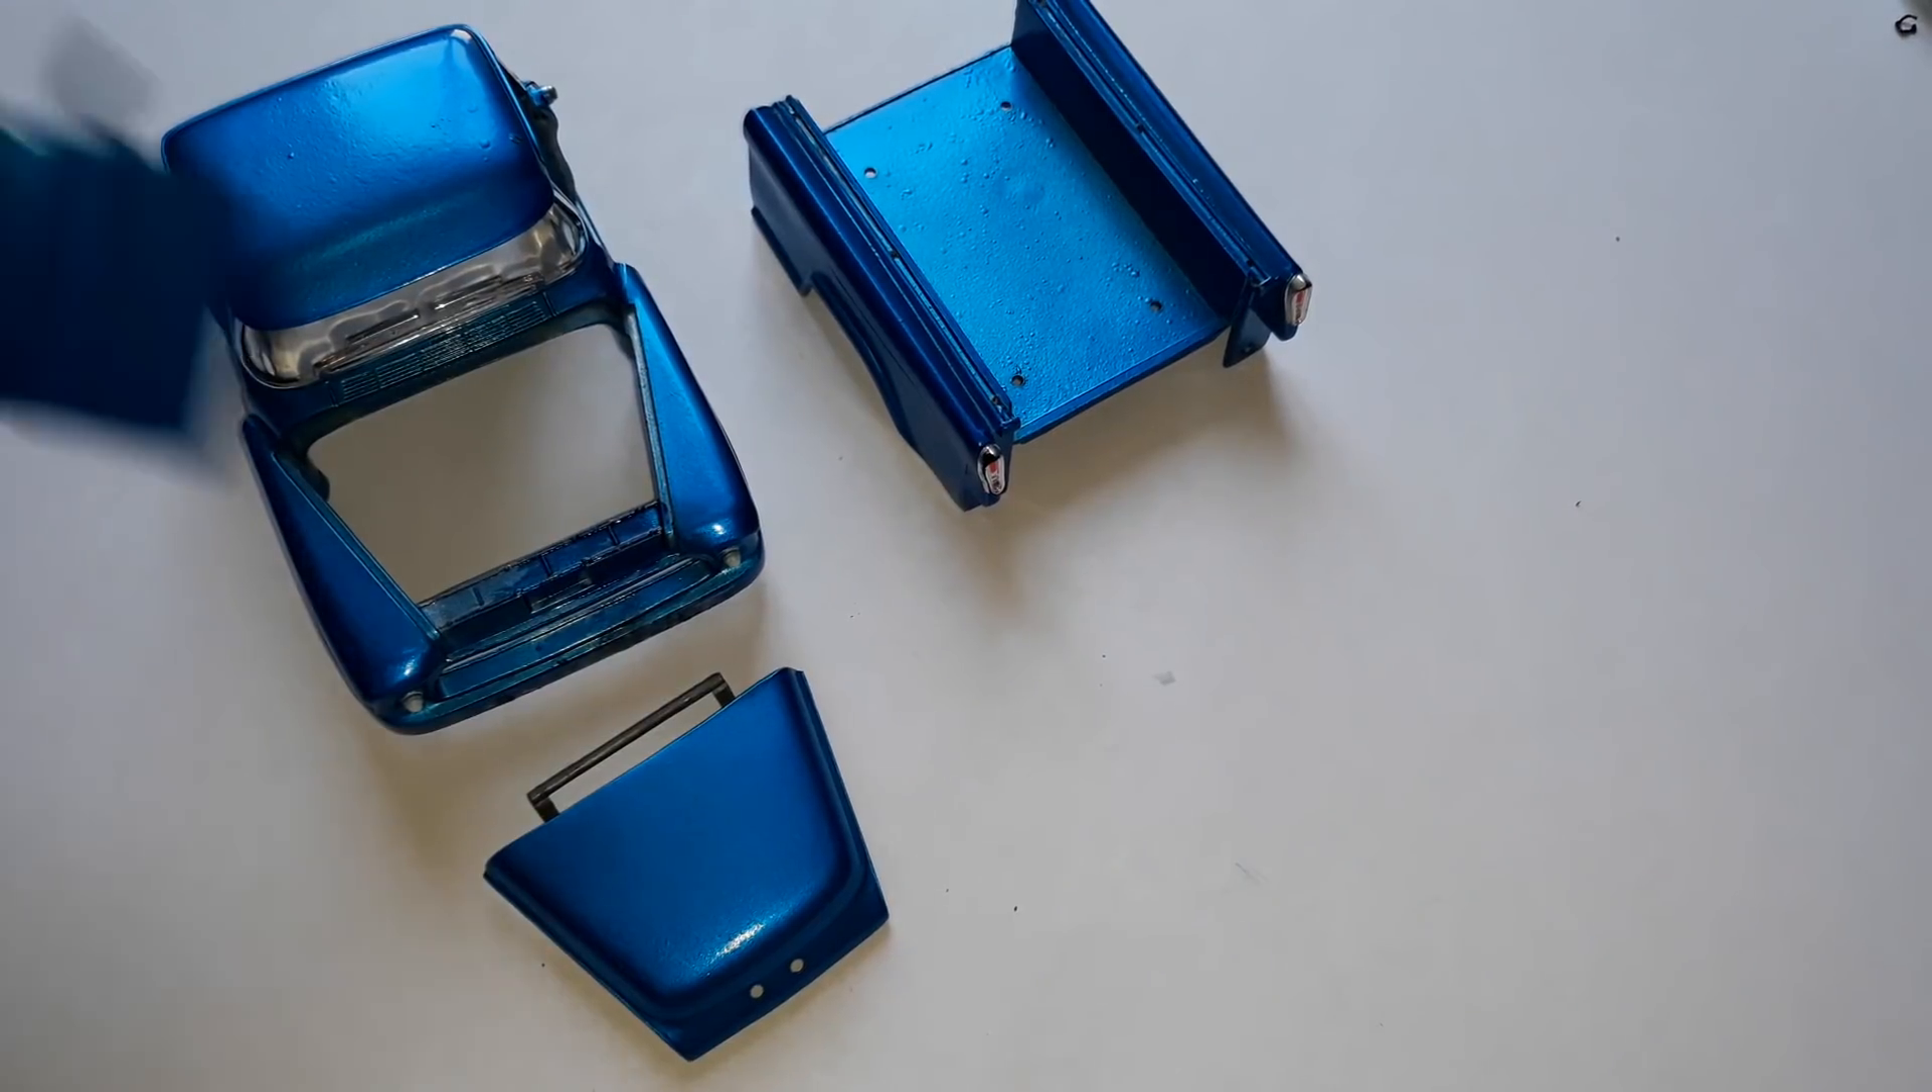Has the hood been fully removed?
Yes.